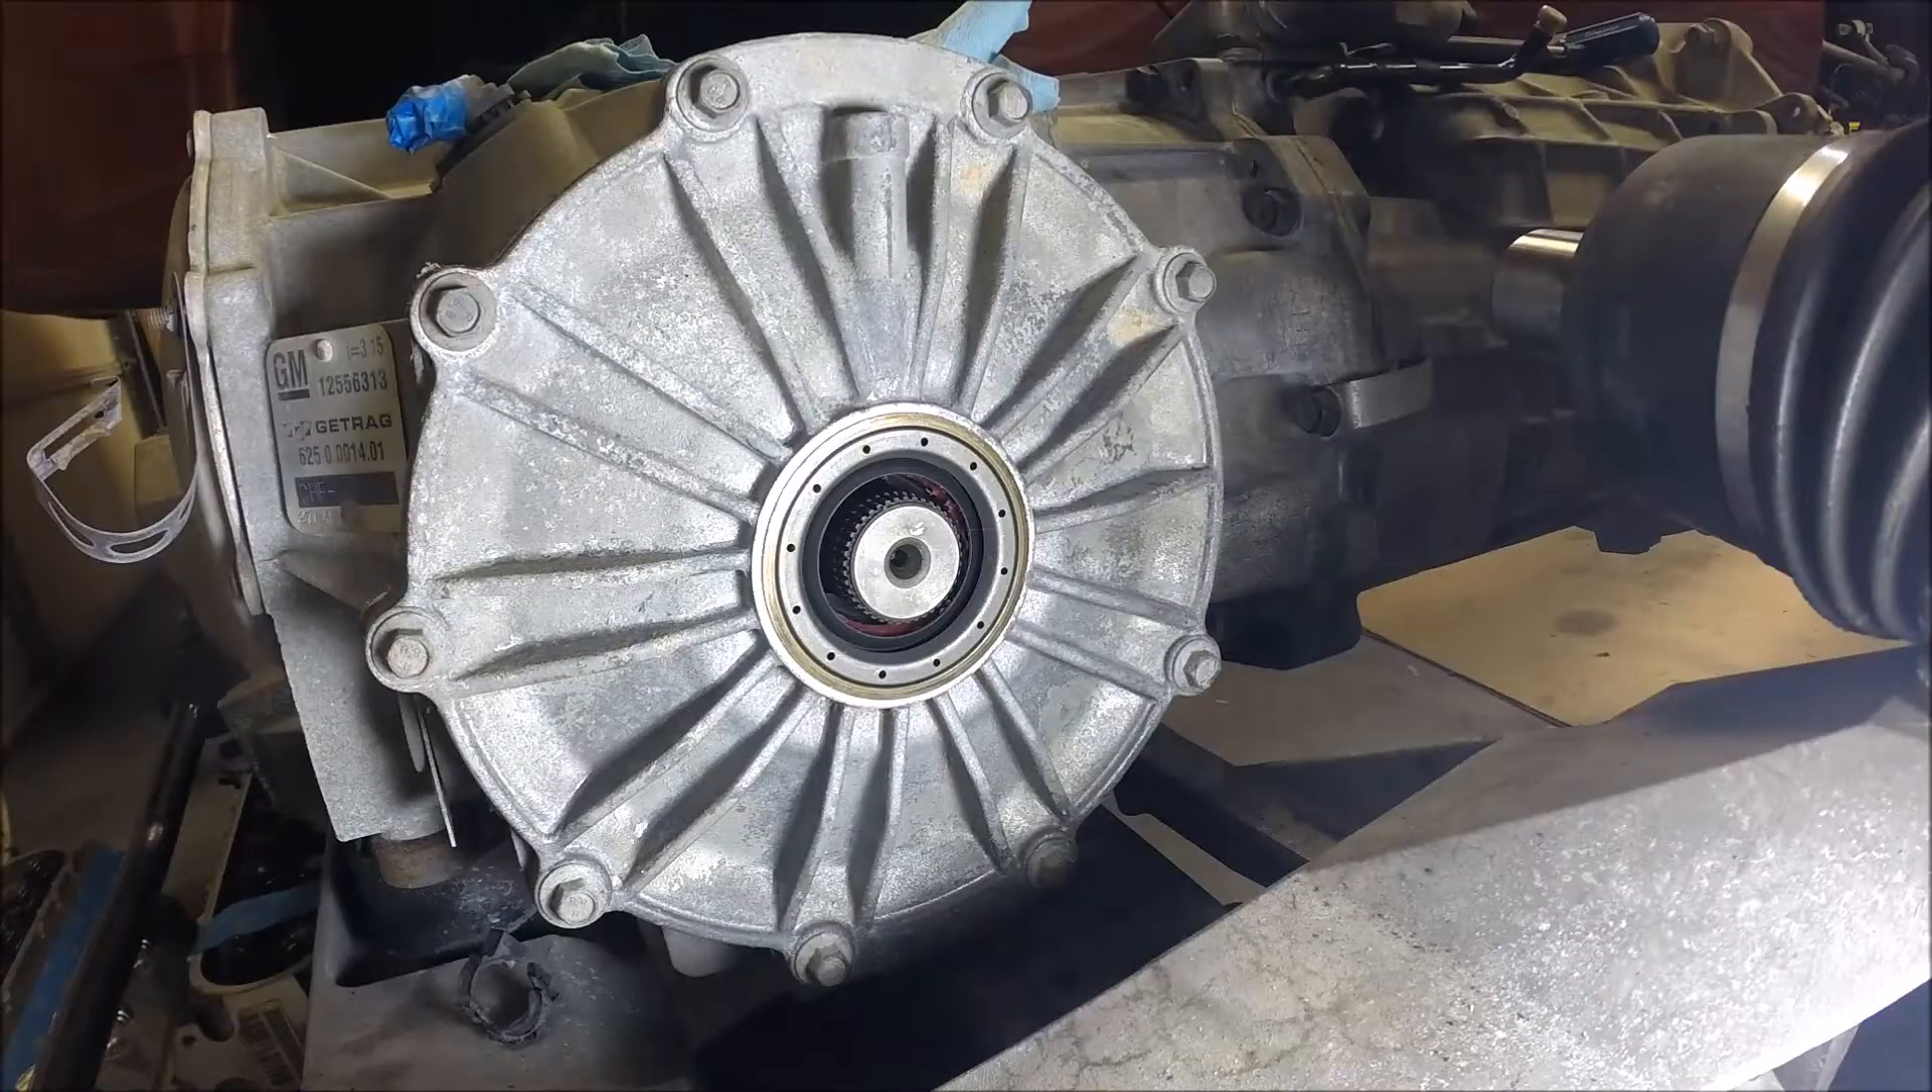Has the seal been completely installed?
Yes.